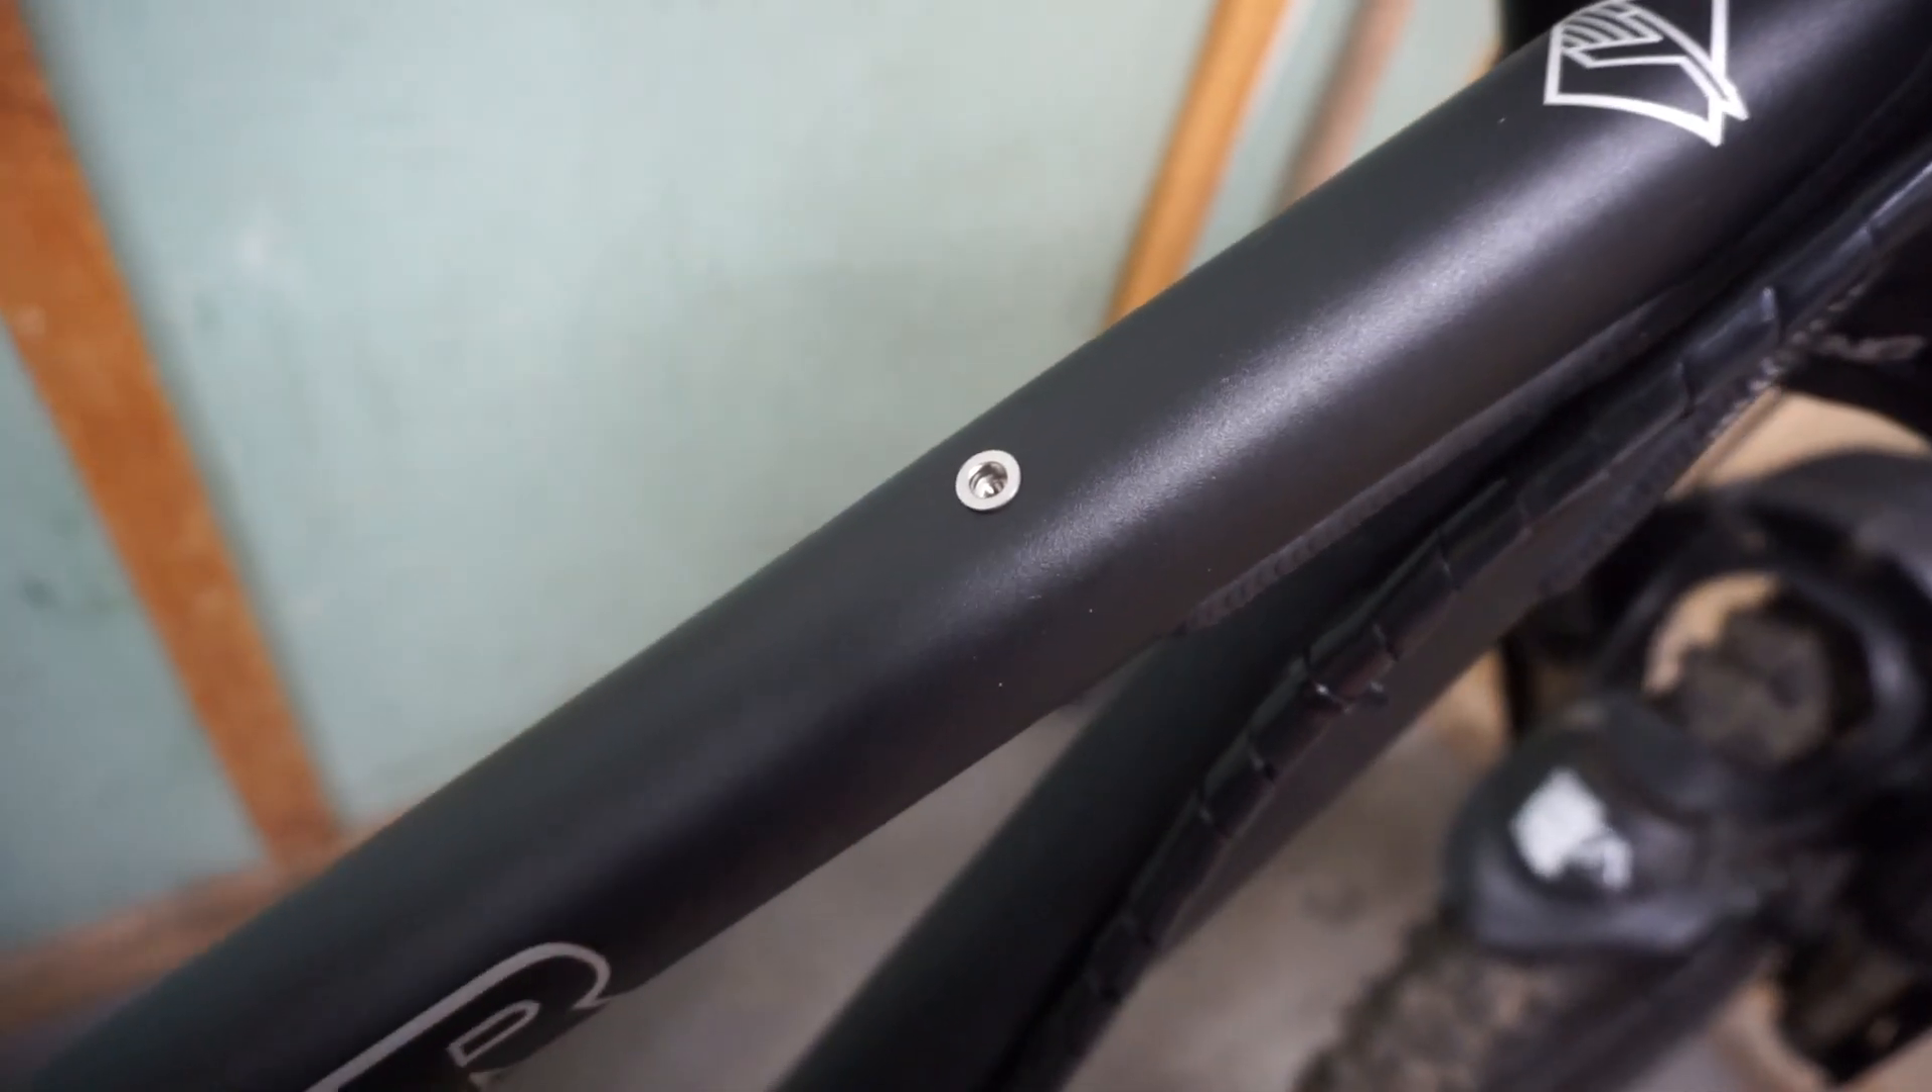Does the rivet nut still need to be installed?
No.